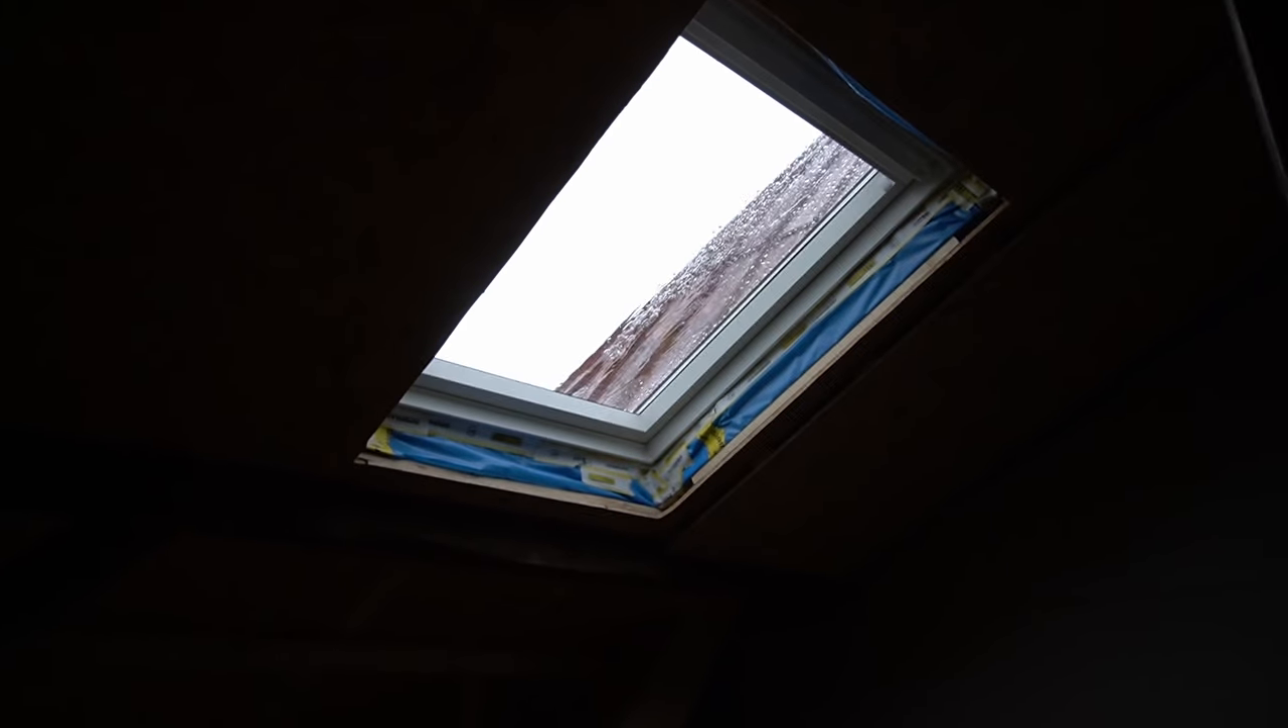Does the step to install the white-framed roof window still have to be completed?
No.